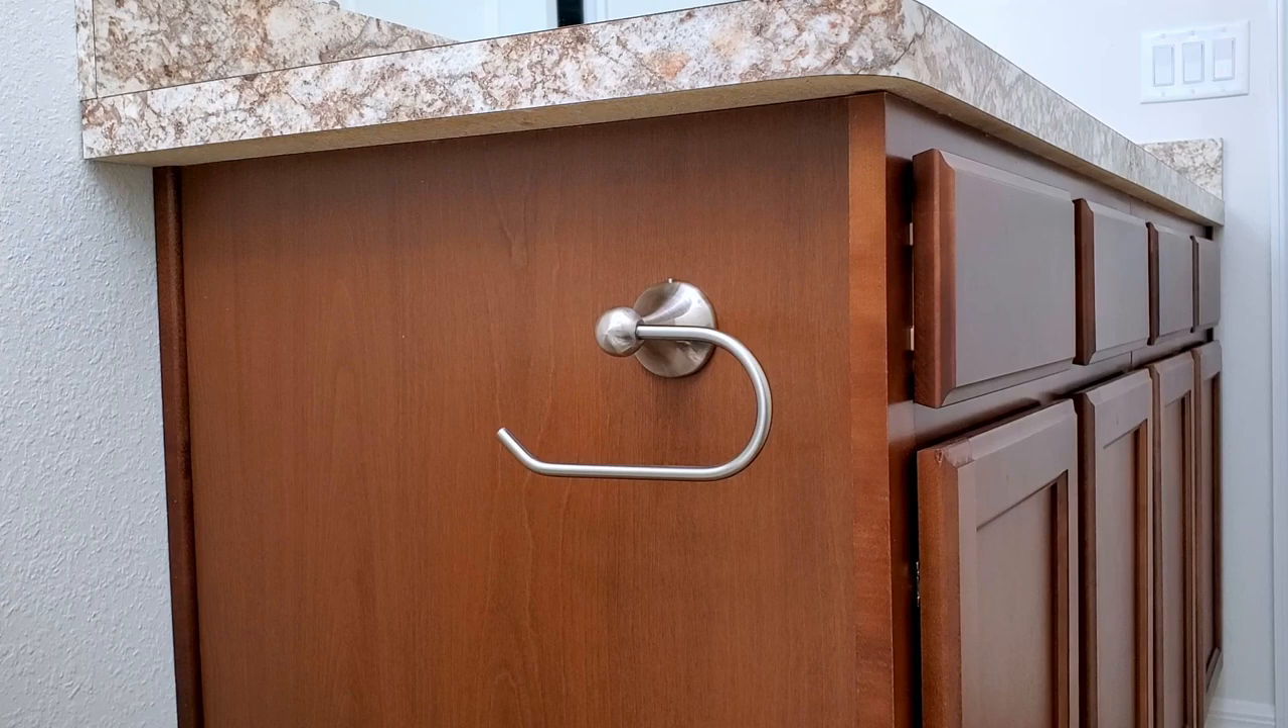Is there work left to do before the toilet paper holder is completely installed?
No.